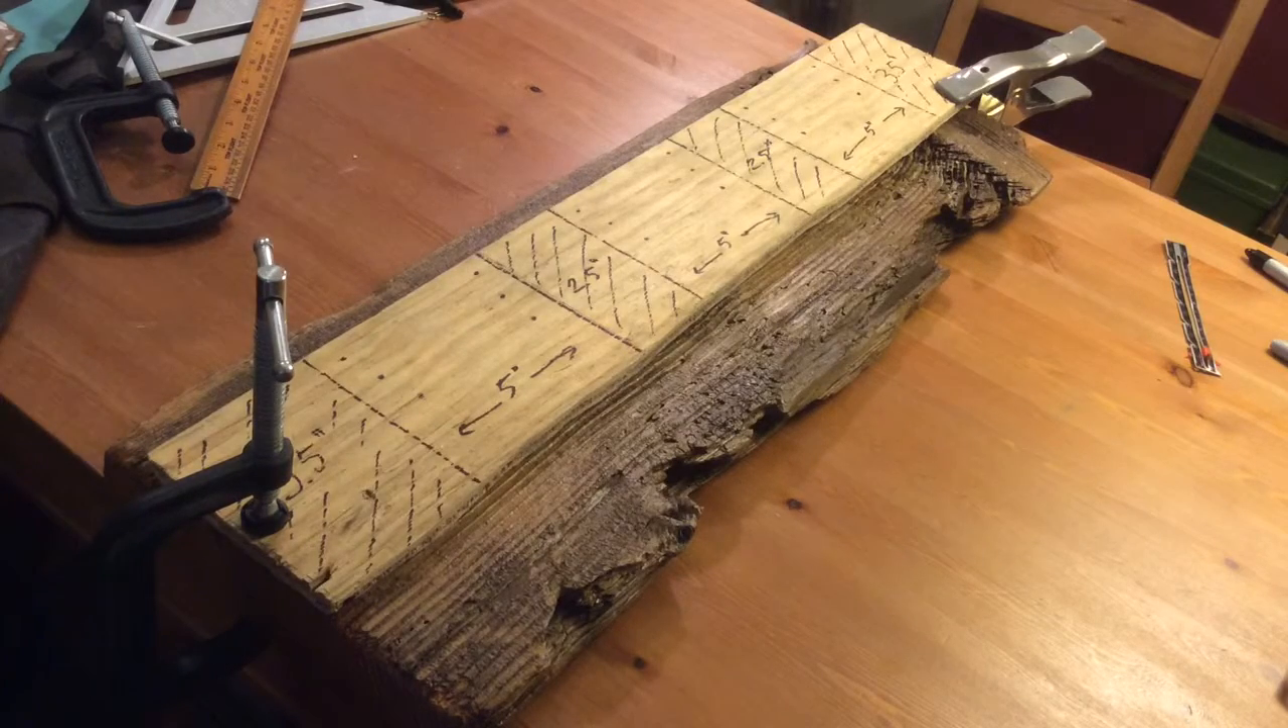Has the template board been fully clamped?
Yes.